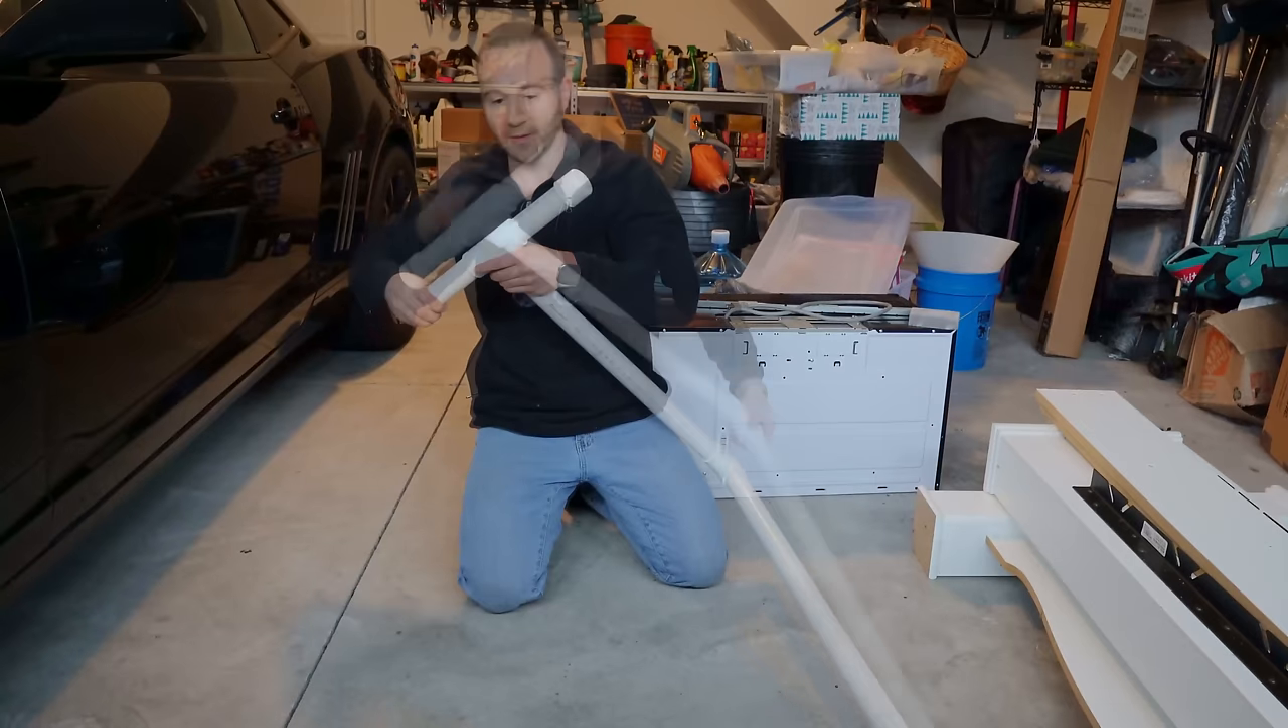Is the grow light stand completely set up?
No.